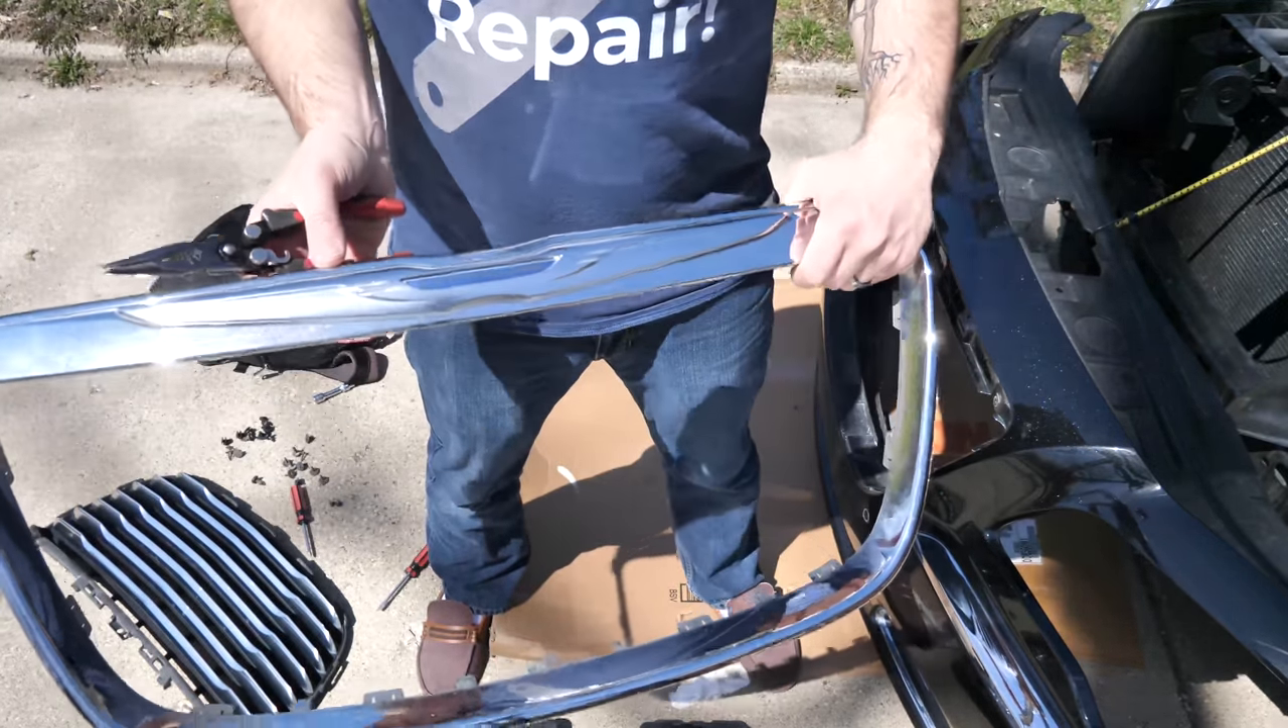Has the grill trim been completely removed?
Yes.